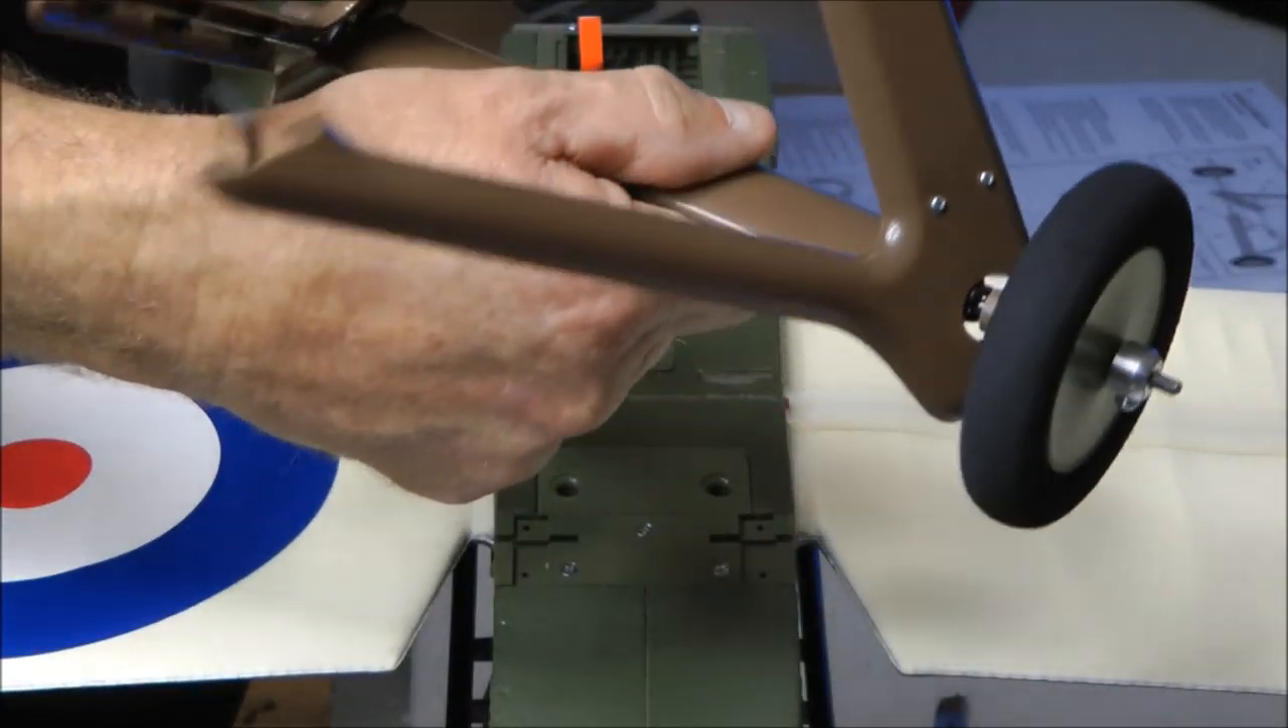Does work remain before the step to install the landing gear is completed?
Yes.